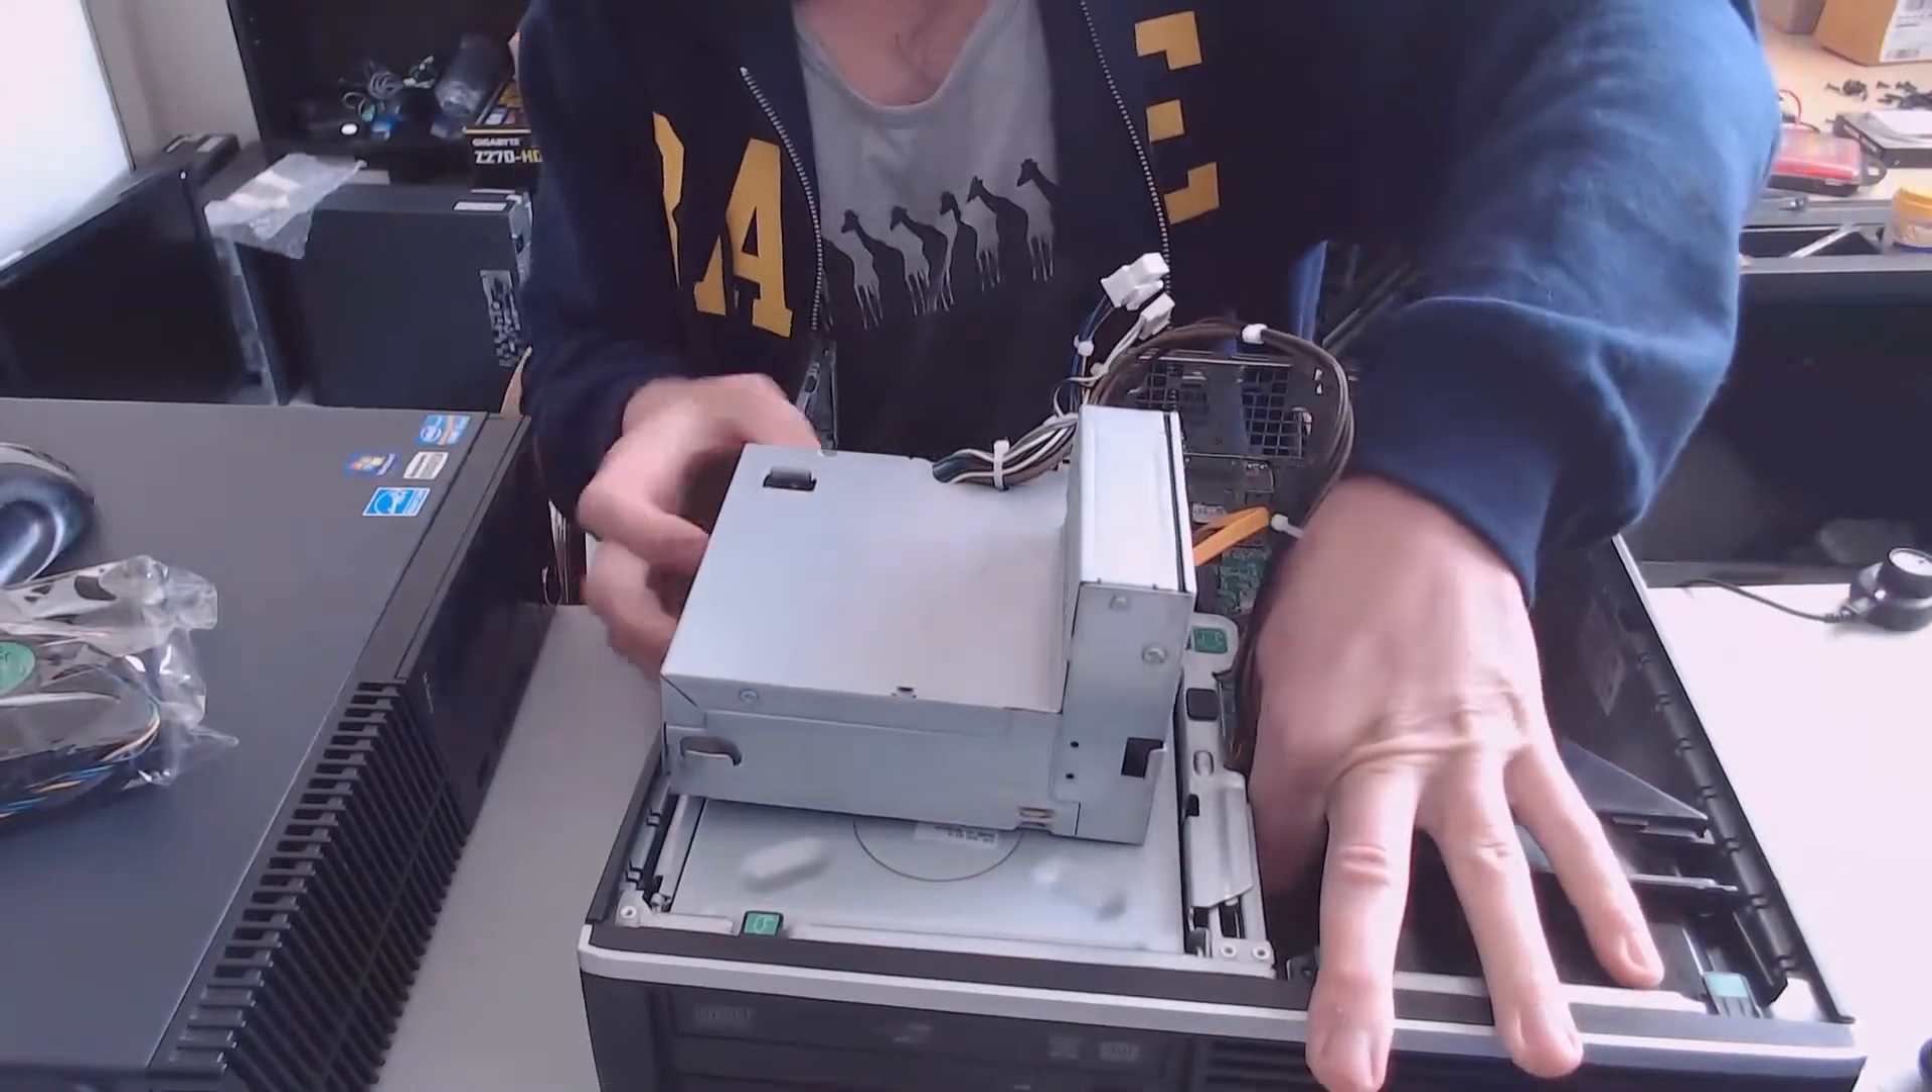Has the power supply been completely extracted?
No.